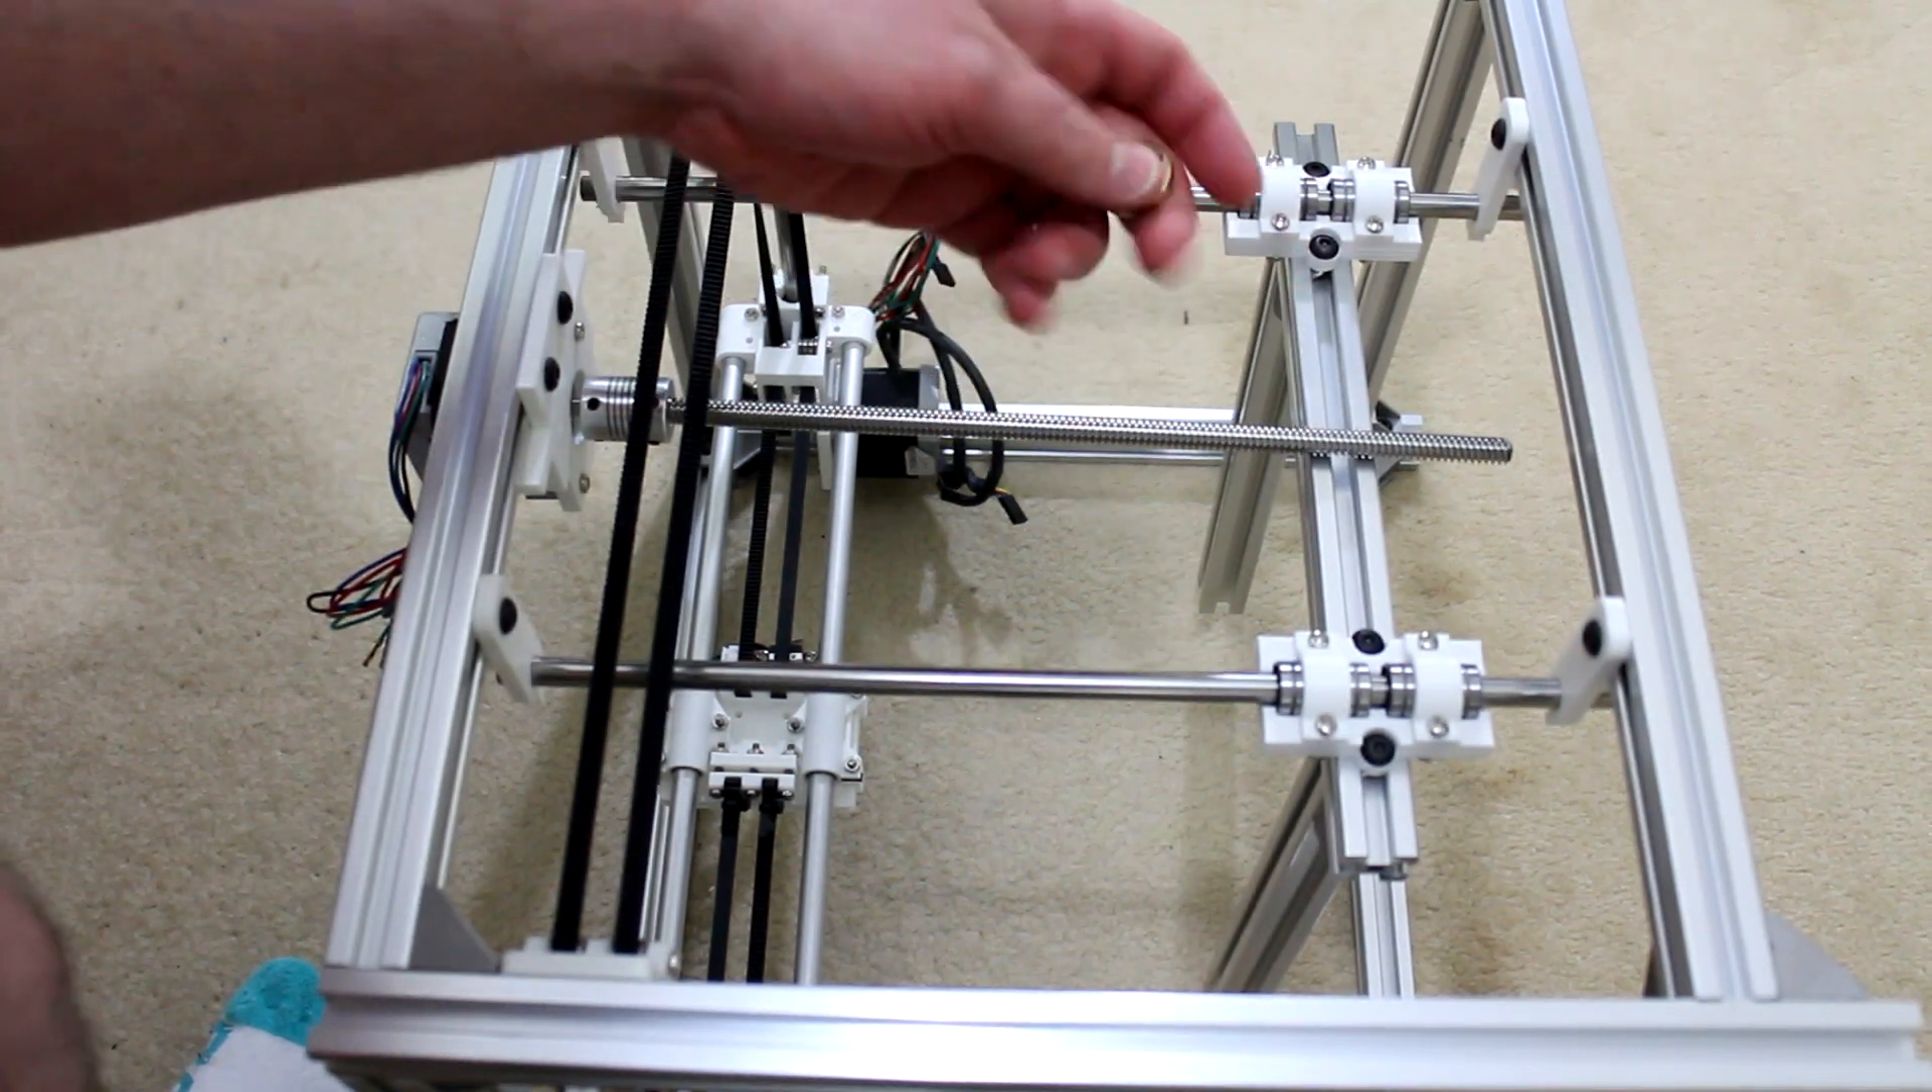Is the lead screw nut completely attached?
No.